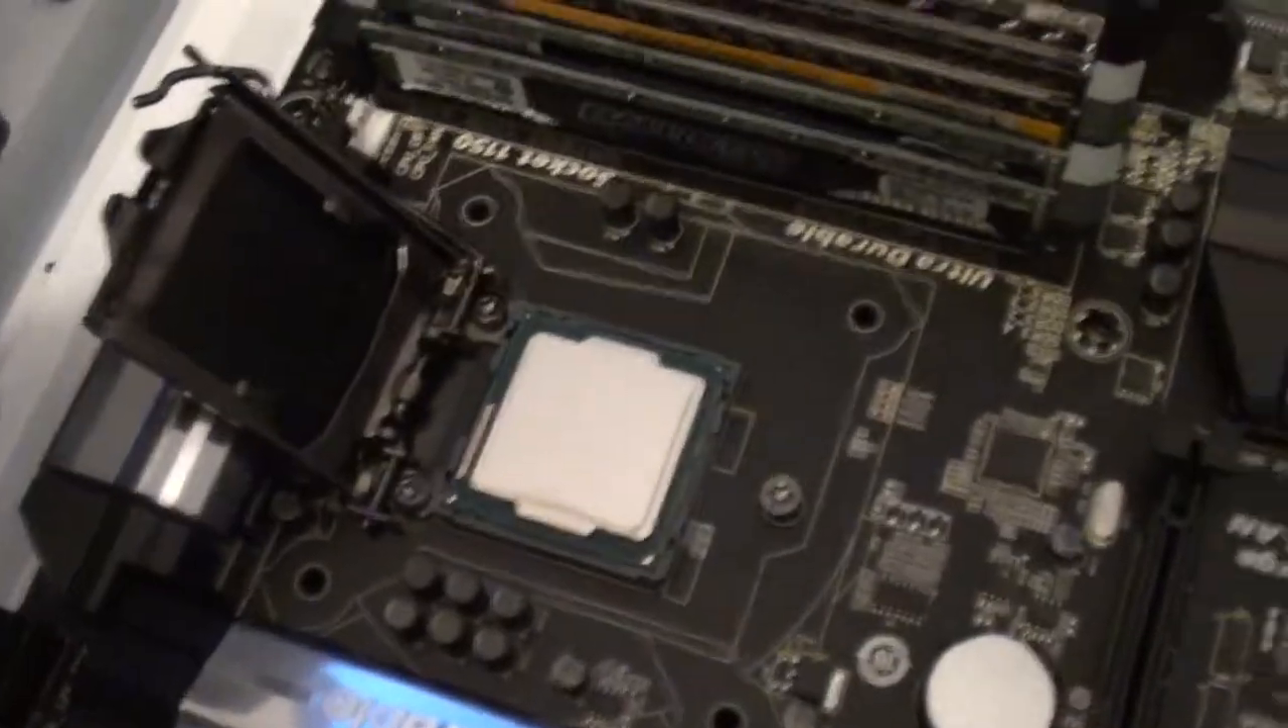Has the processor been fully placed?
Yes.